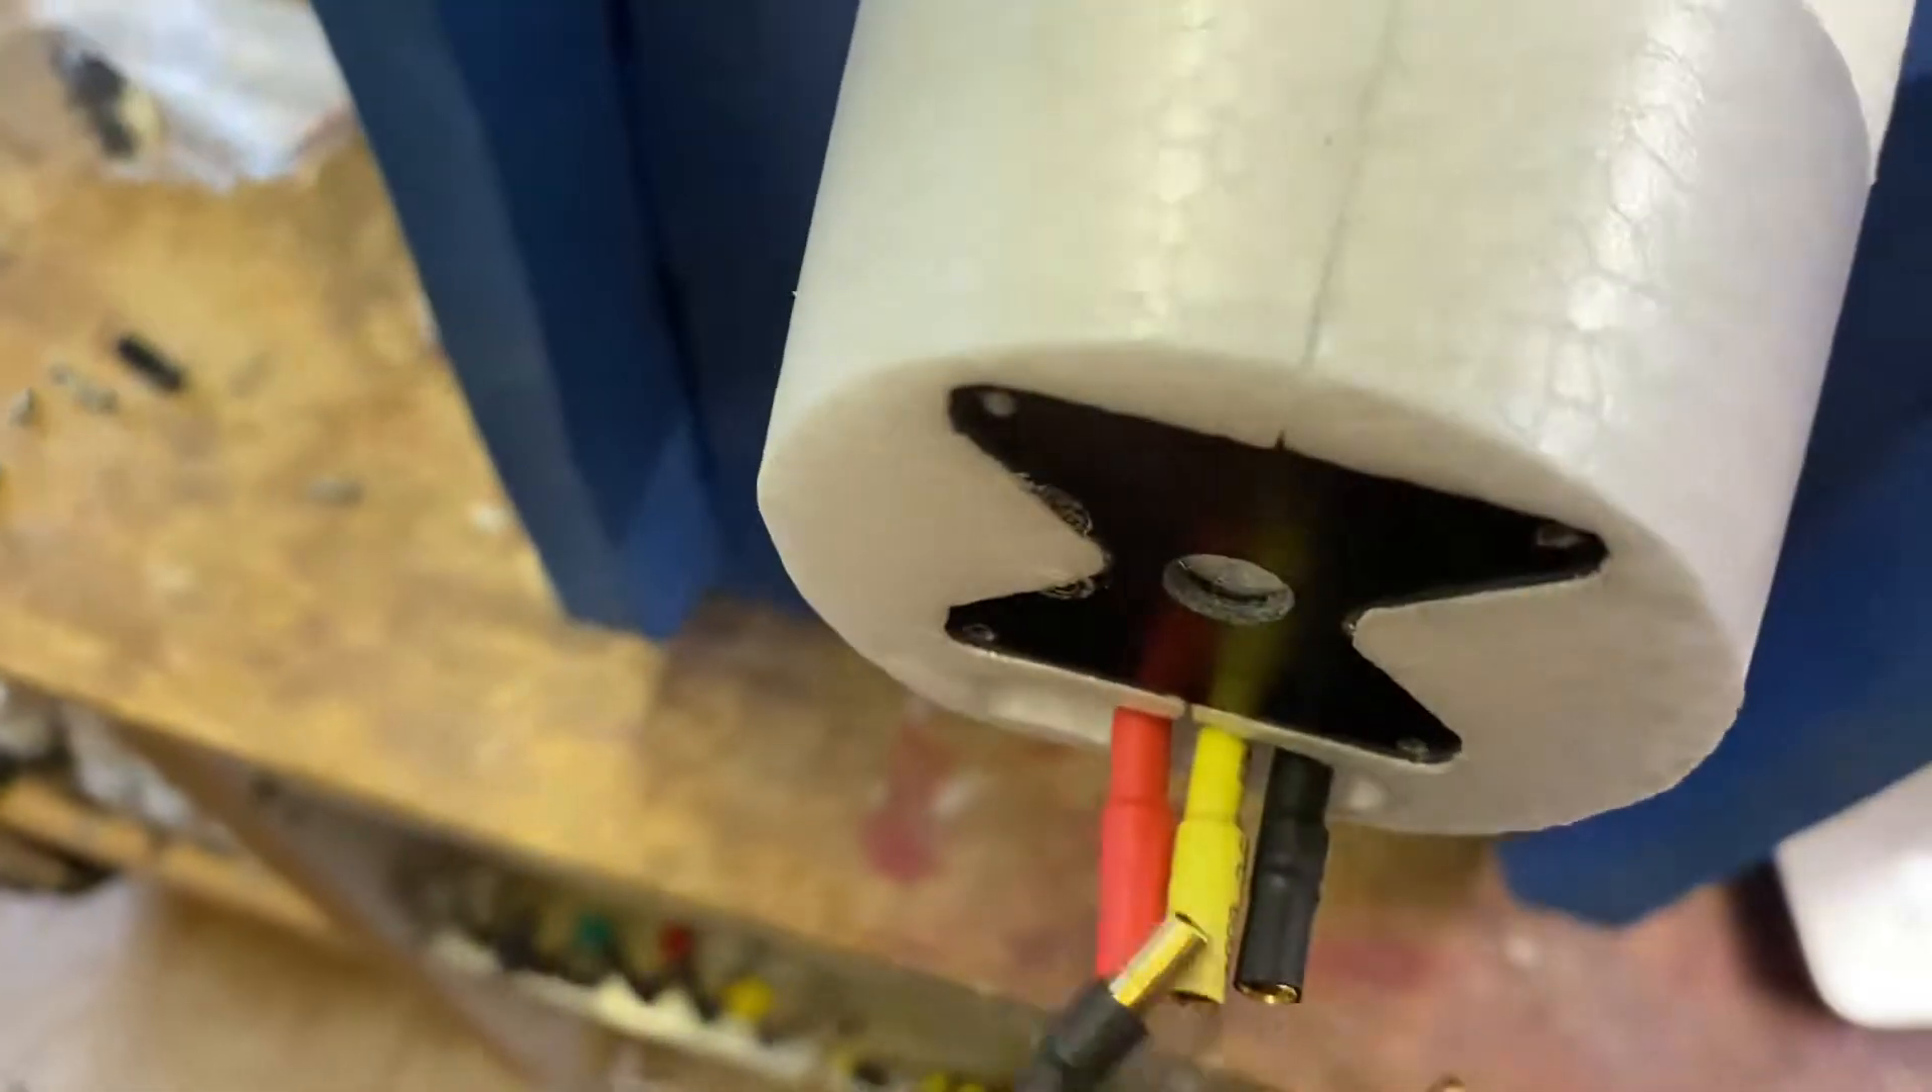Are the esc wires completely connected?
No.